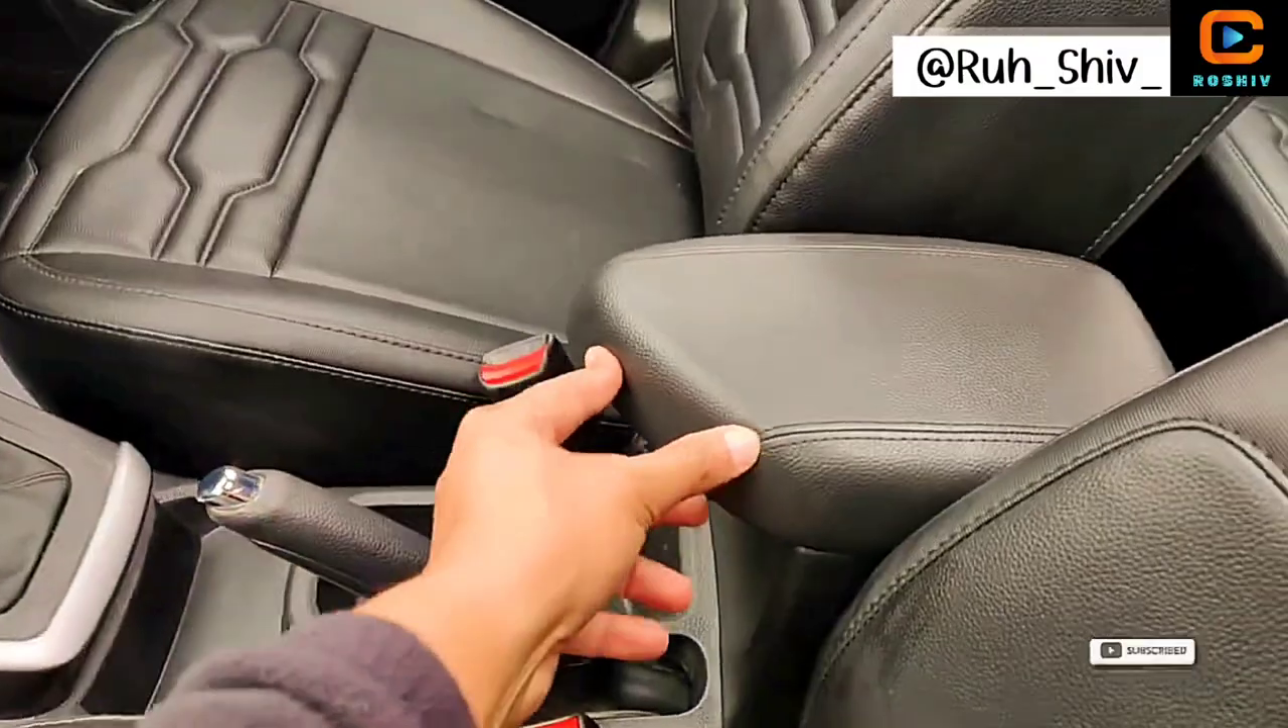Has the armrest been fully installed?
Yes.